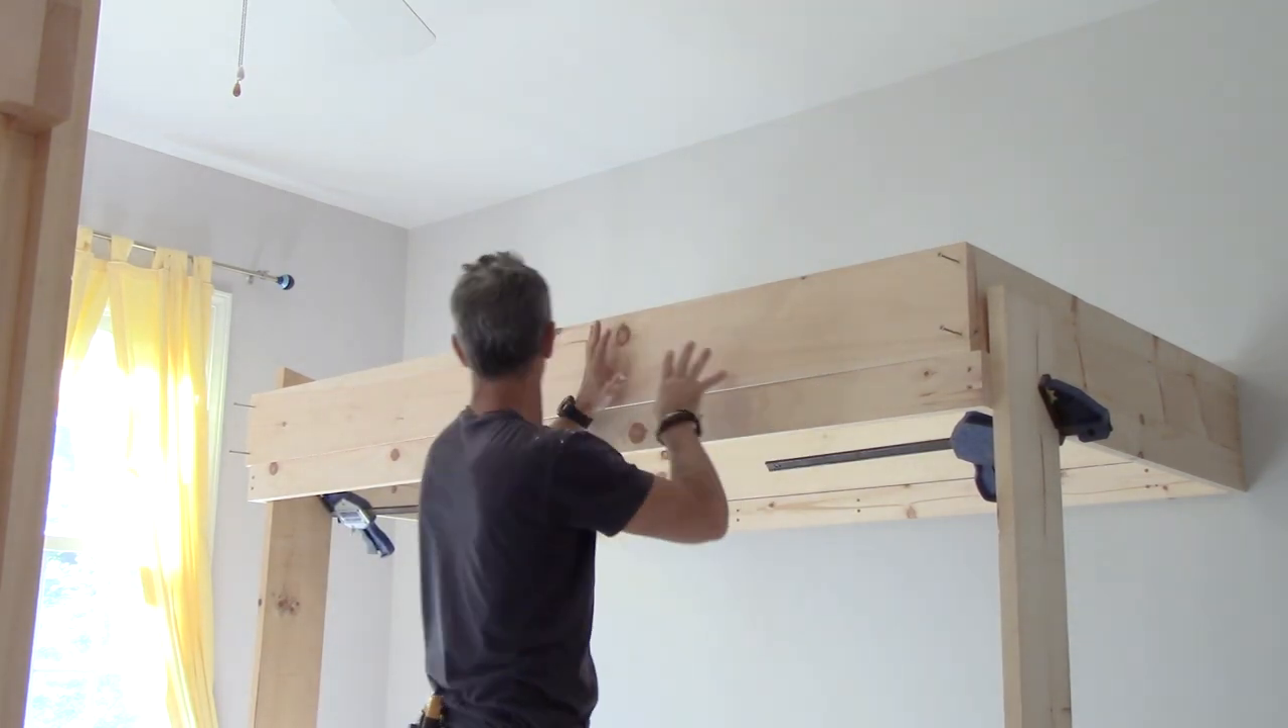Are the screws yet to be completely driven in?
Yes.